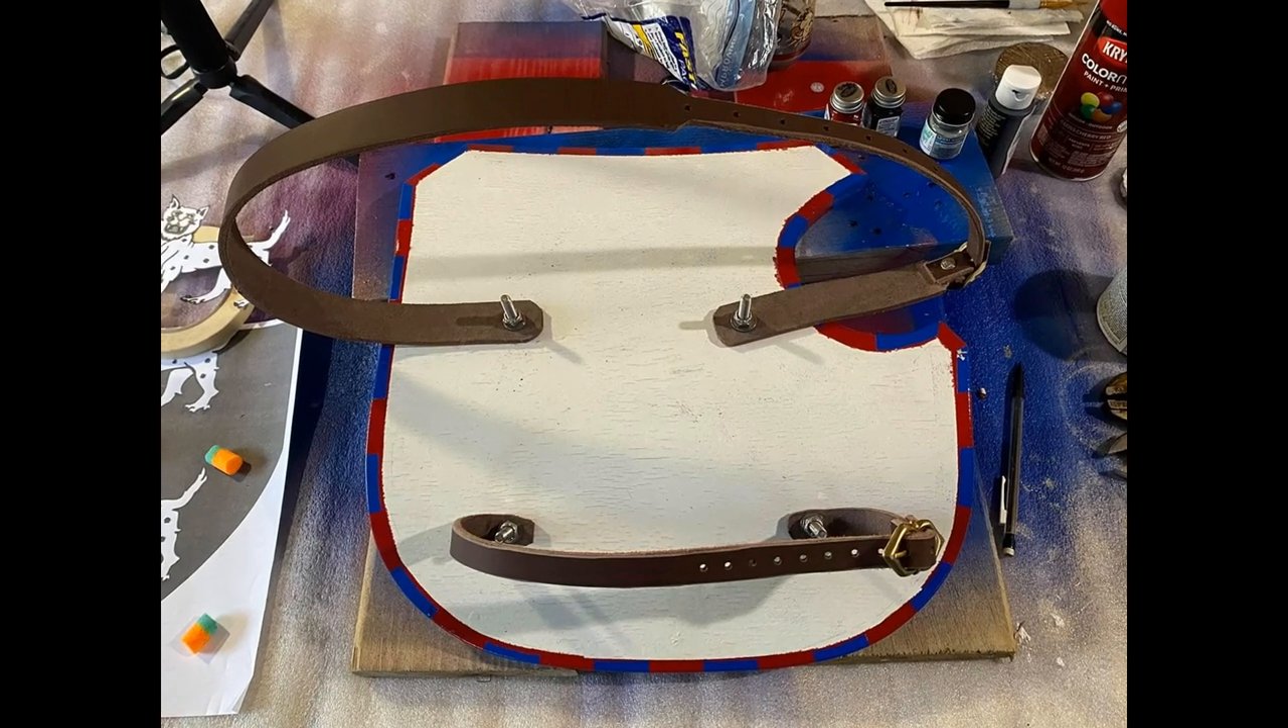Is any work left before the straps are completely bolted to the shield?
No.